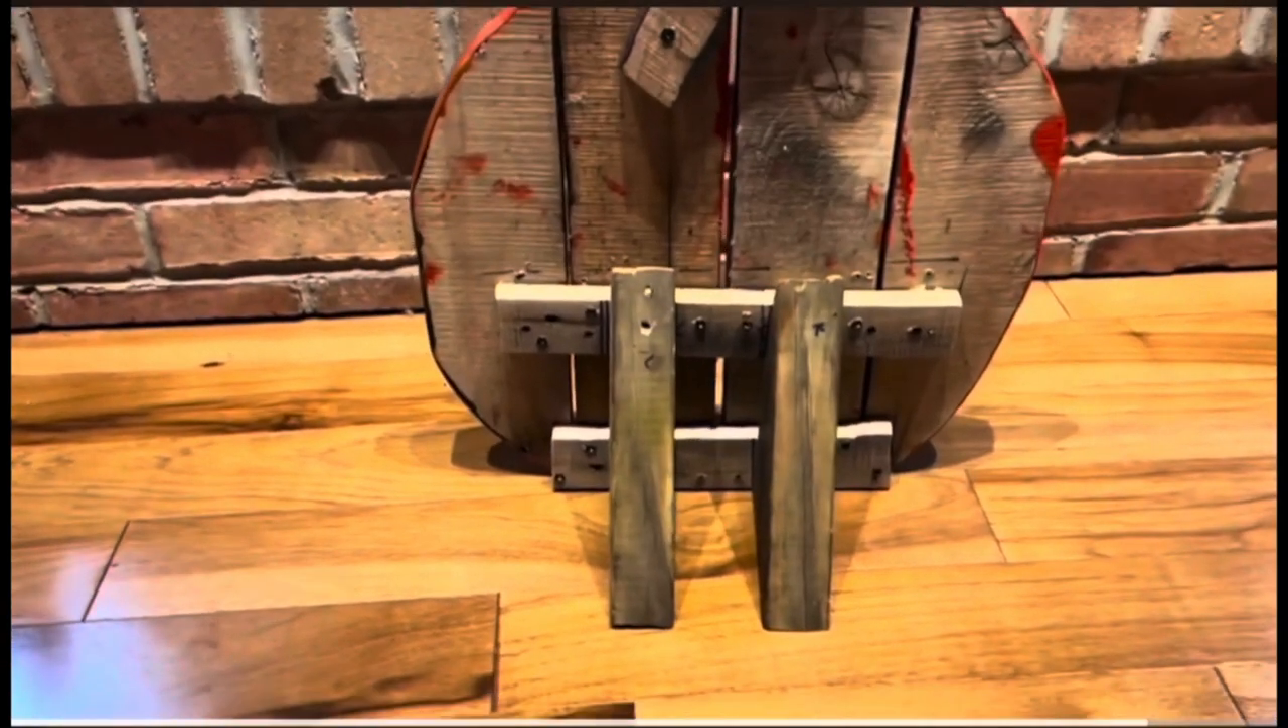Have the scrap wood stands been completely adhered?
Yes.